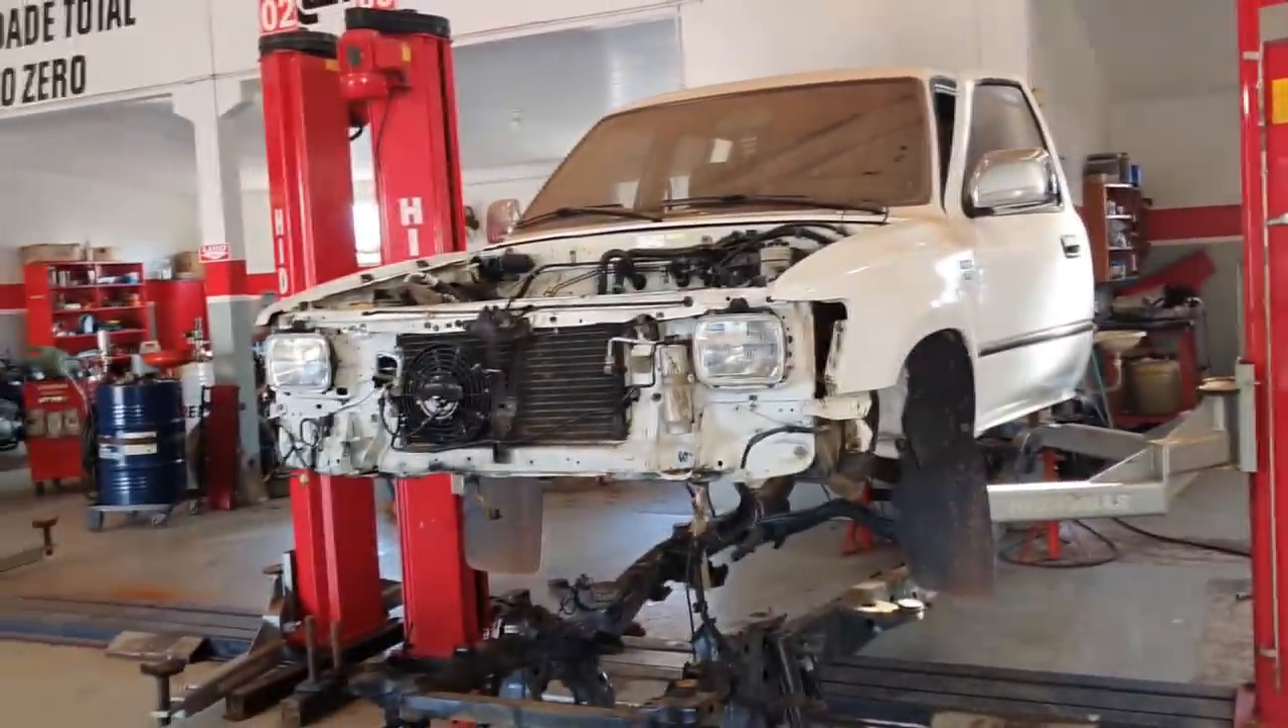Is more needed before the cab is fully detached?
No.